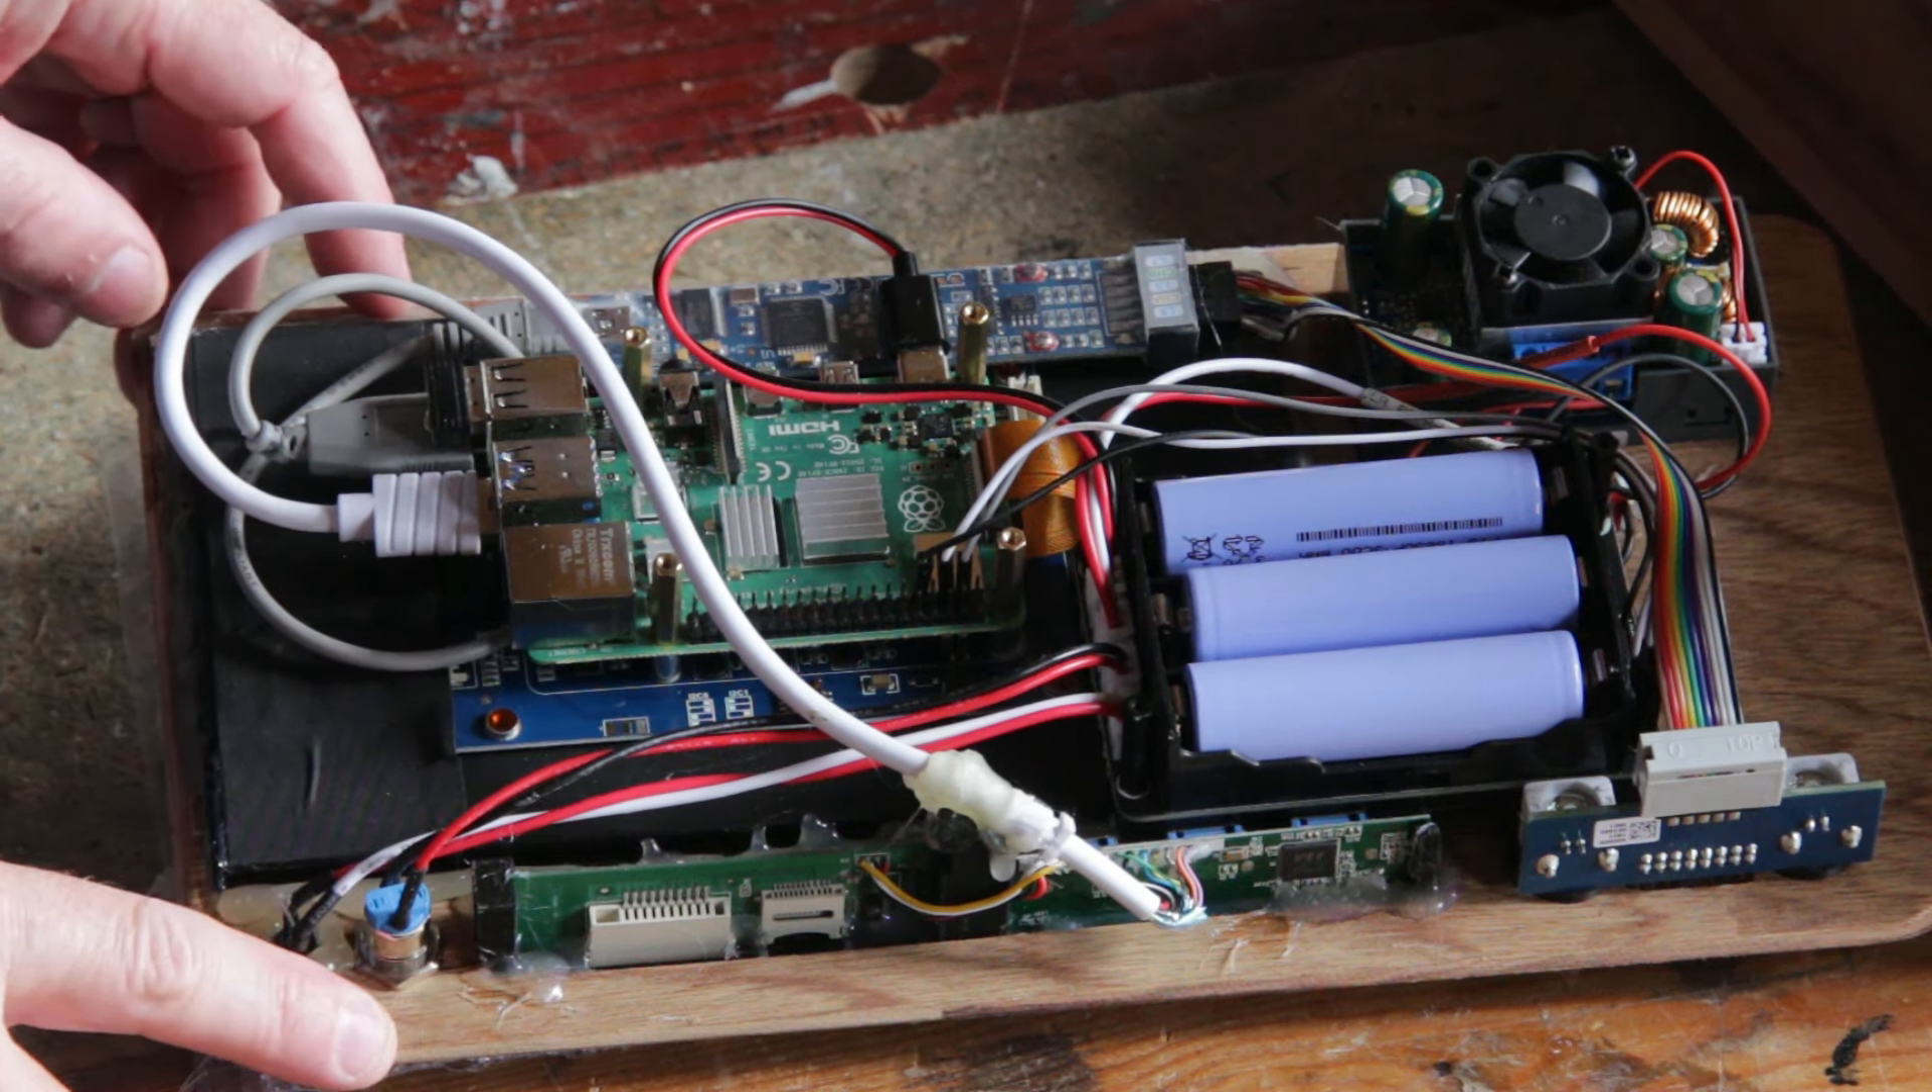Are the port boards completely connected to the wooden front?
Yes.